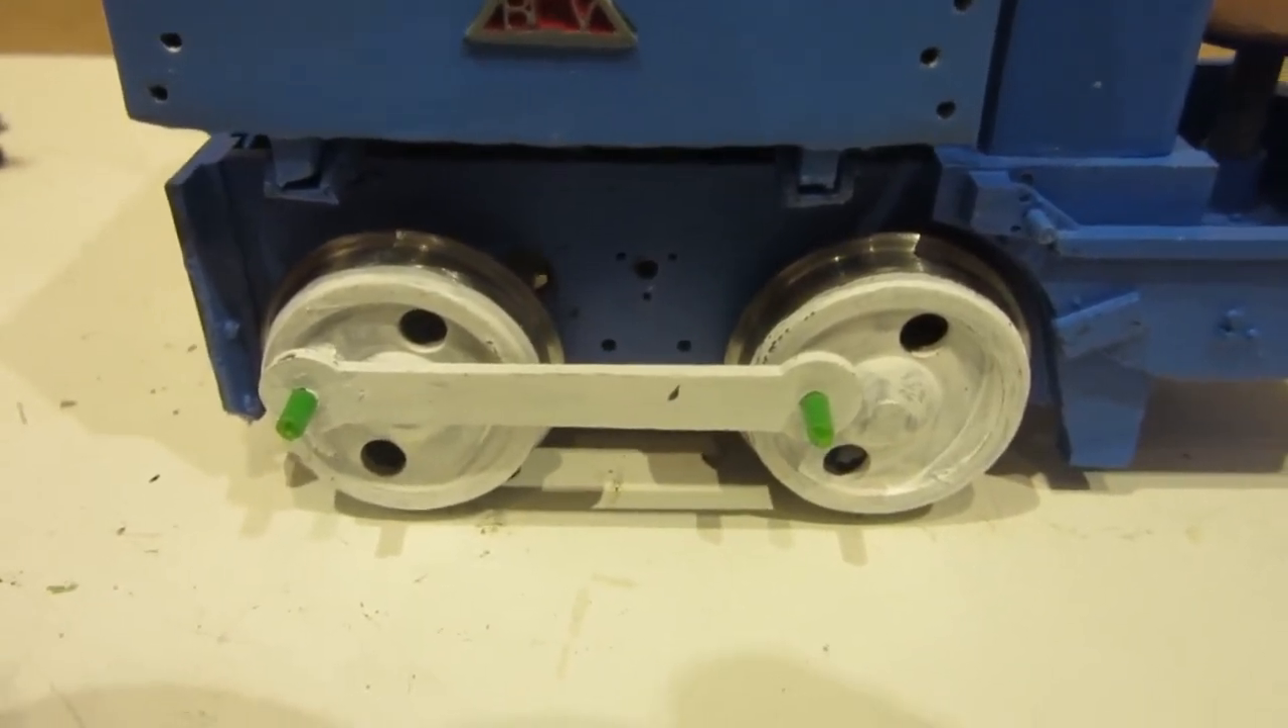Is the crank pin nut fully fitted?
No.